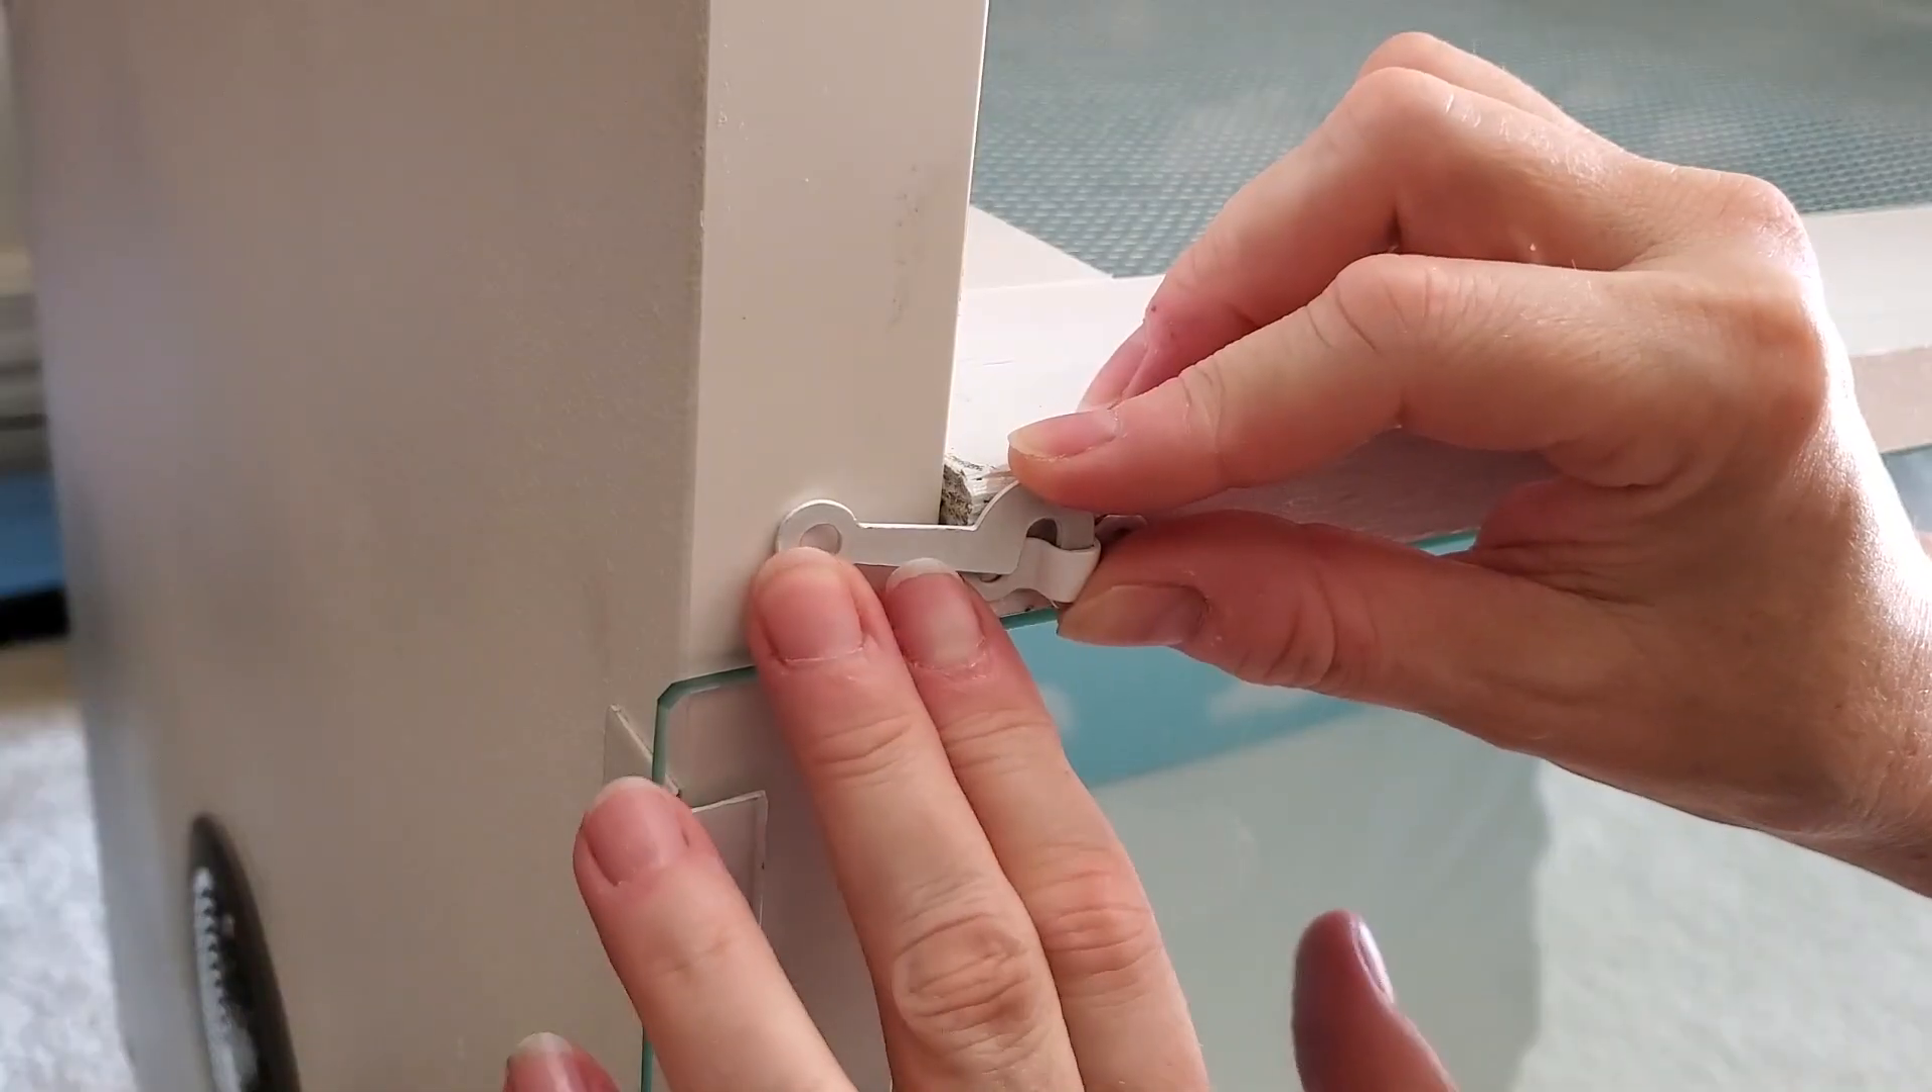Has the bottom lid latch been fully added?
No.